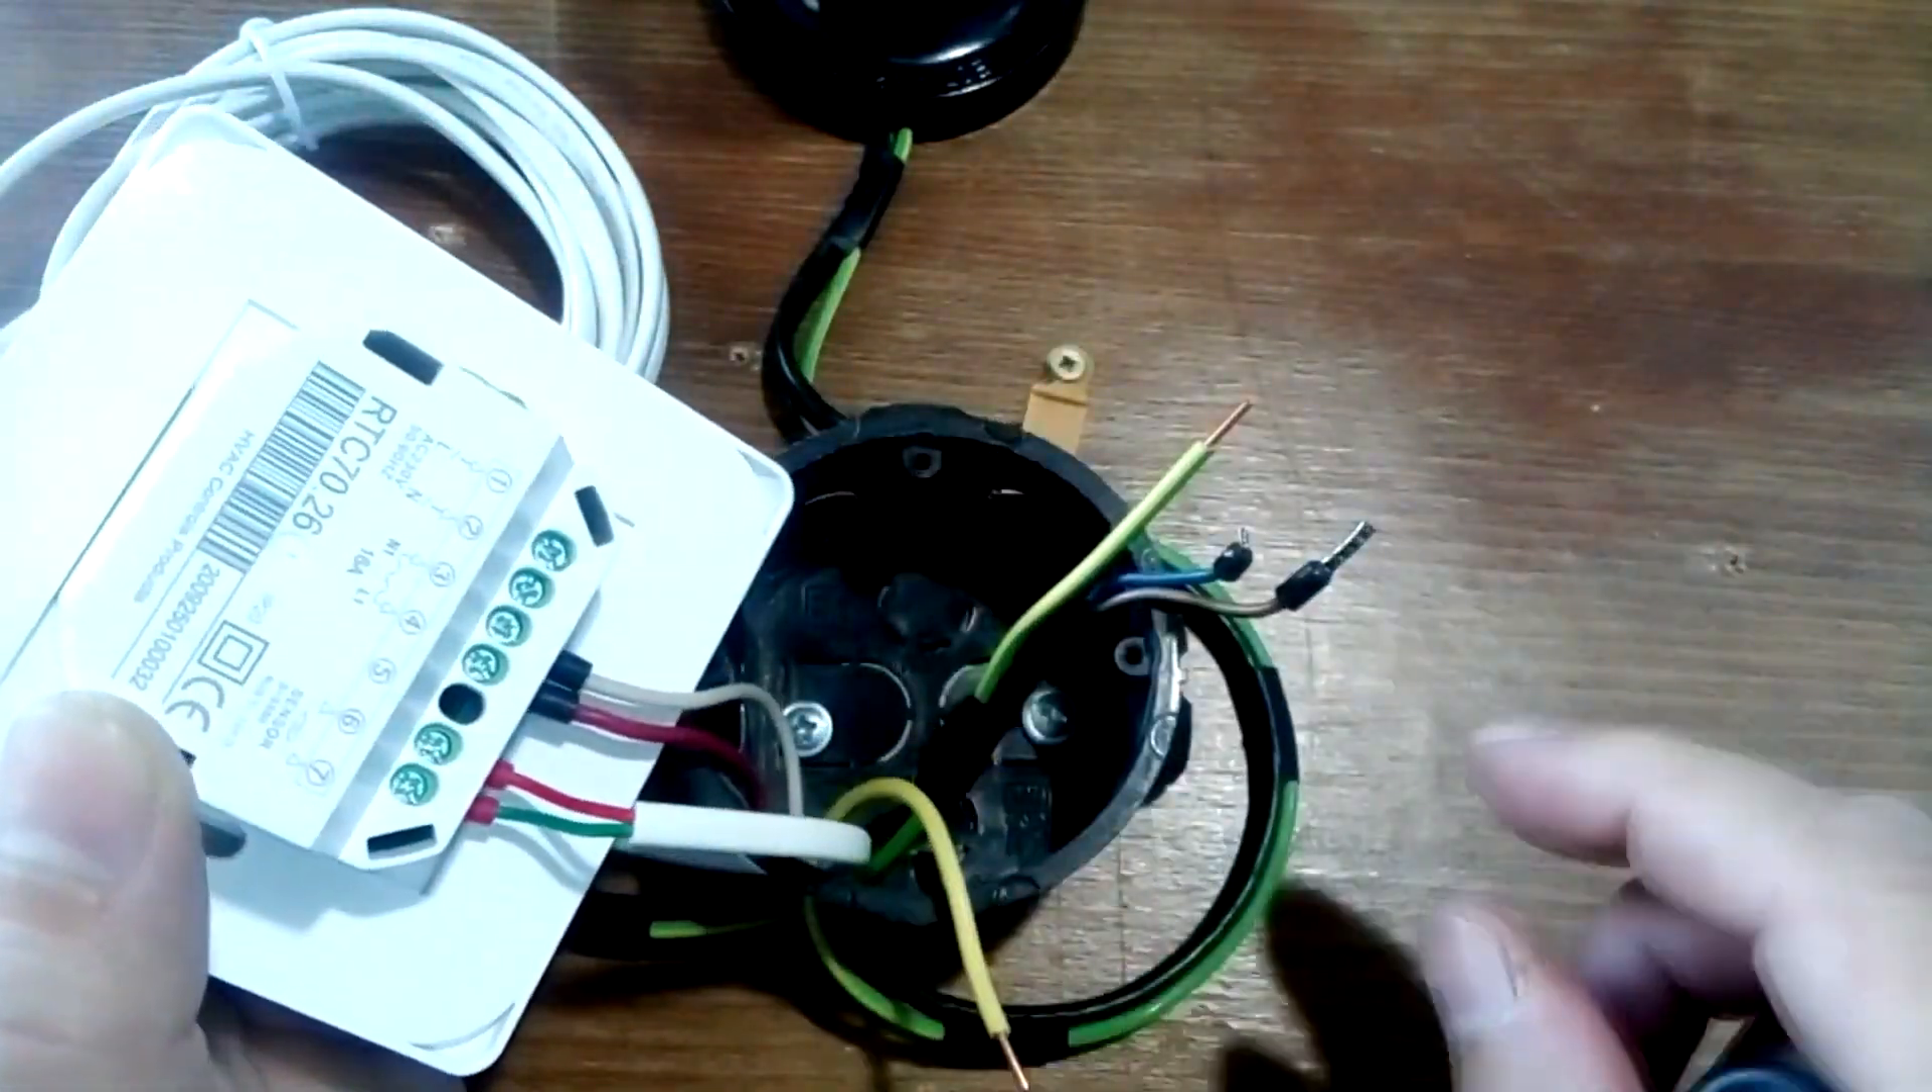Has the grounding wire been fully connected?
No.